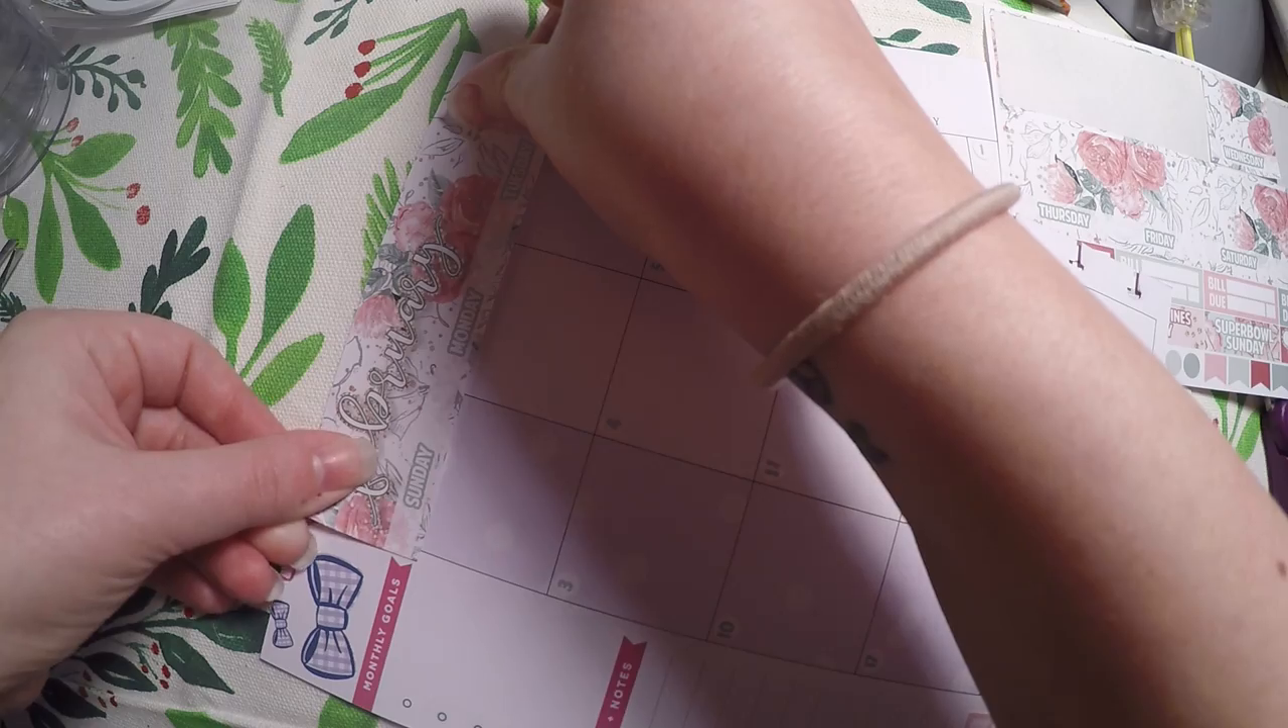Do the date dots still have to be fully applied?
Yes.